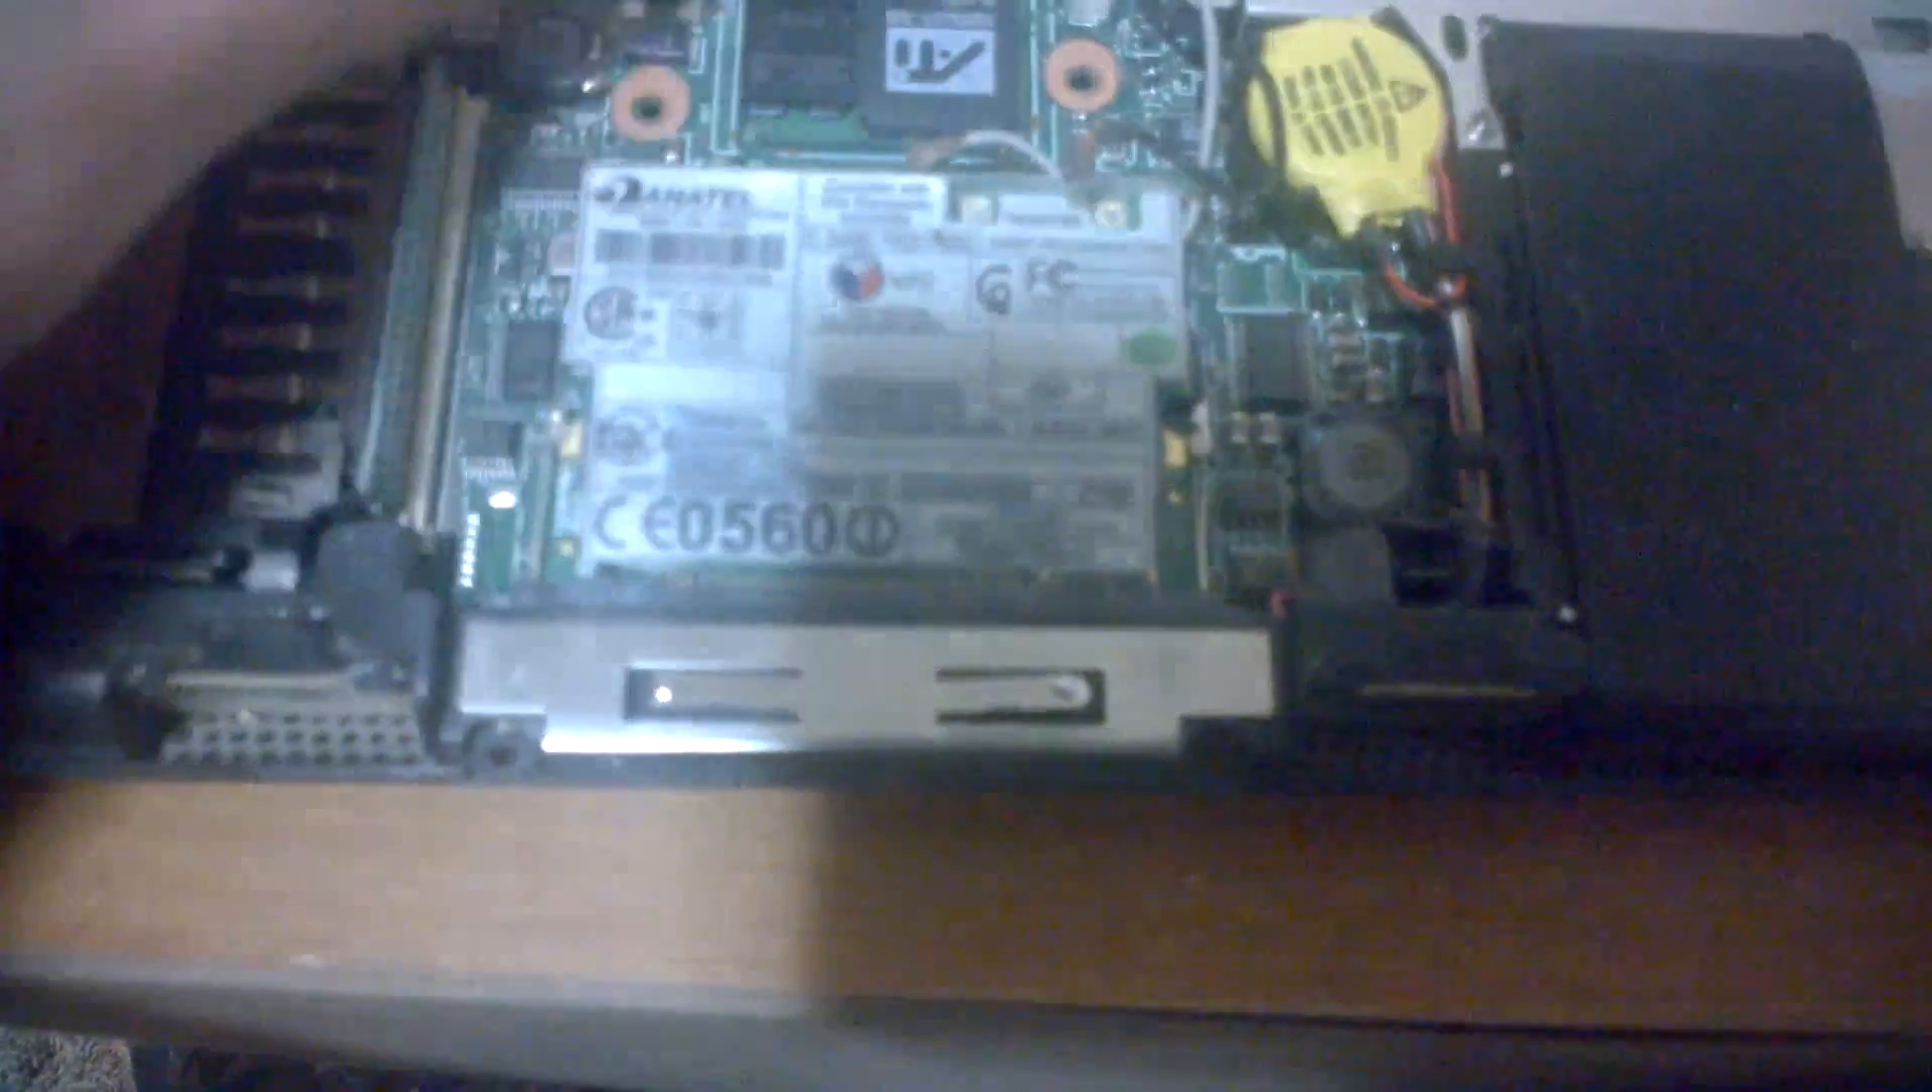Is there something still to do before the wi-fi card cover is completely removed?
No.